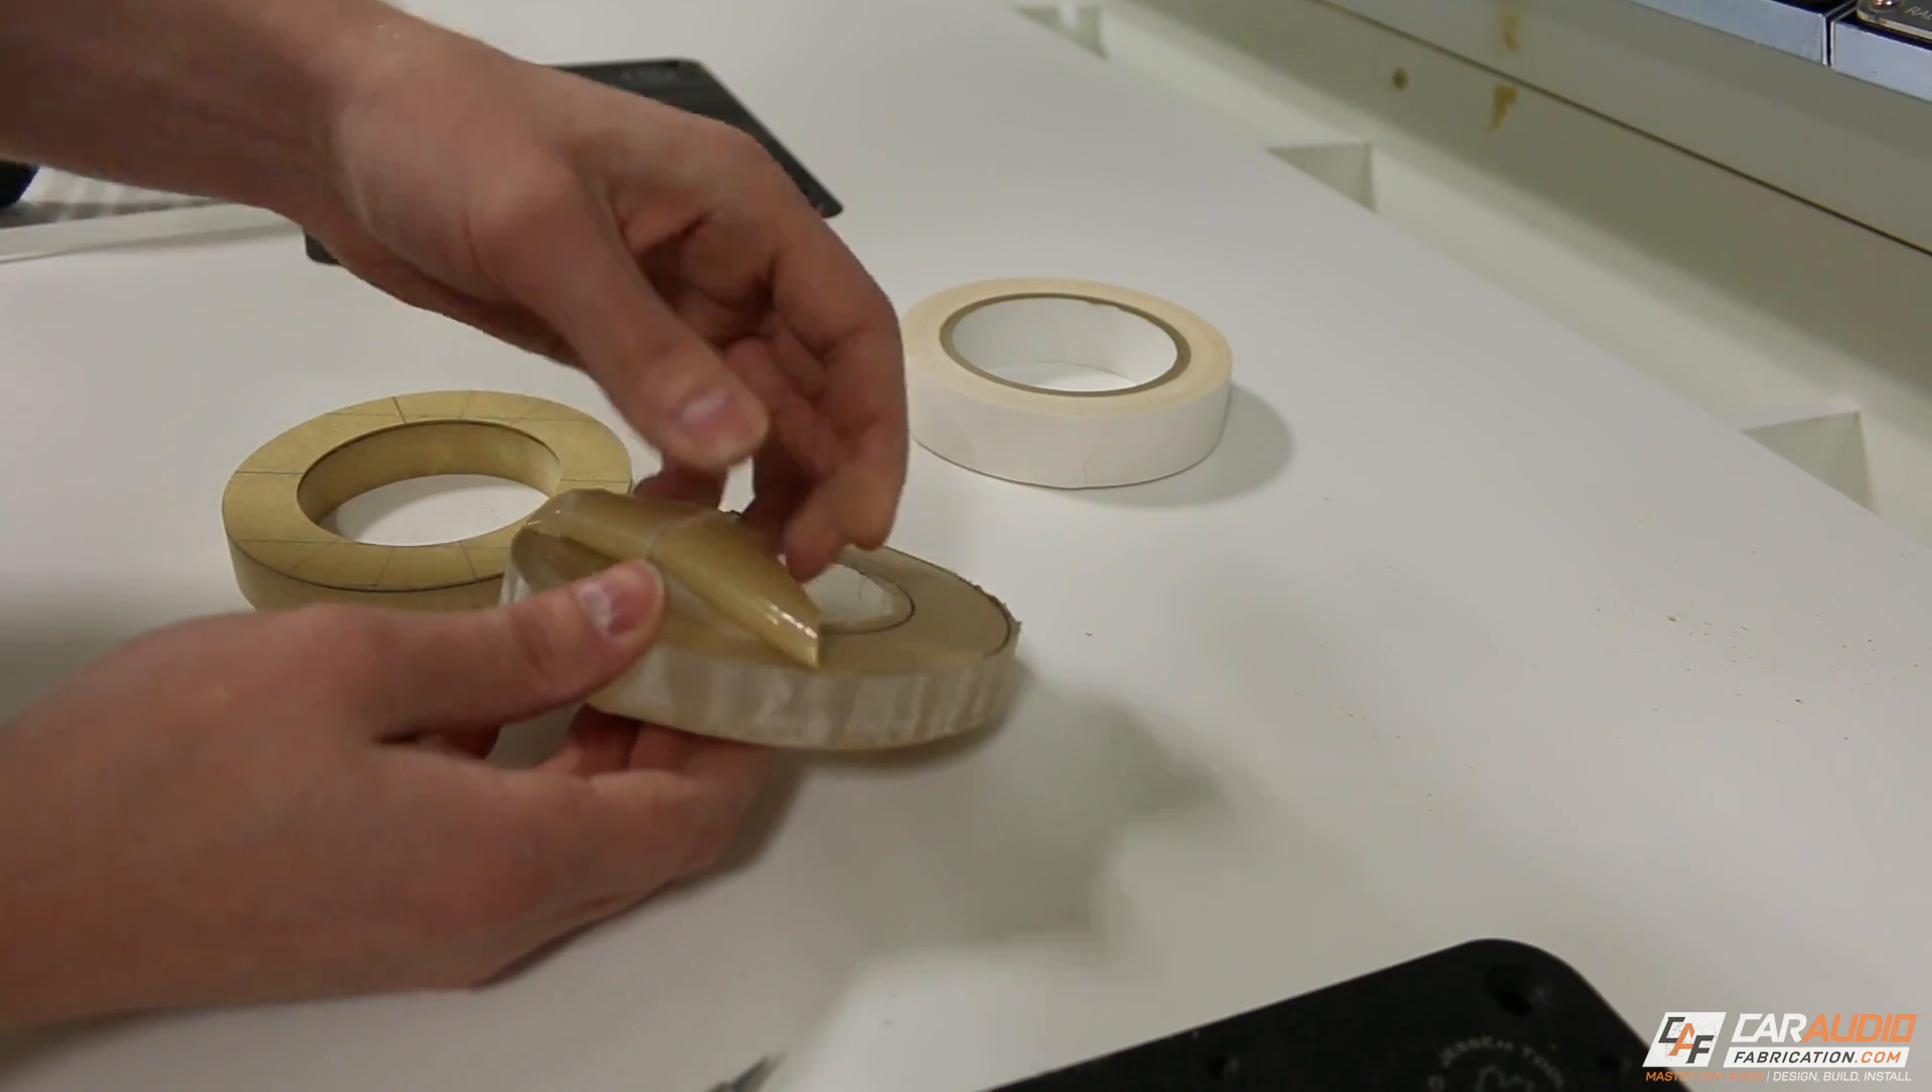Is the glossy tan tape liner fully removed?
No.